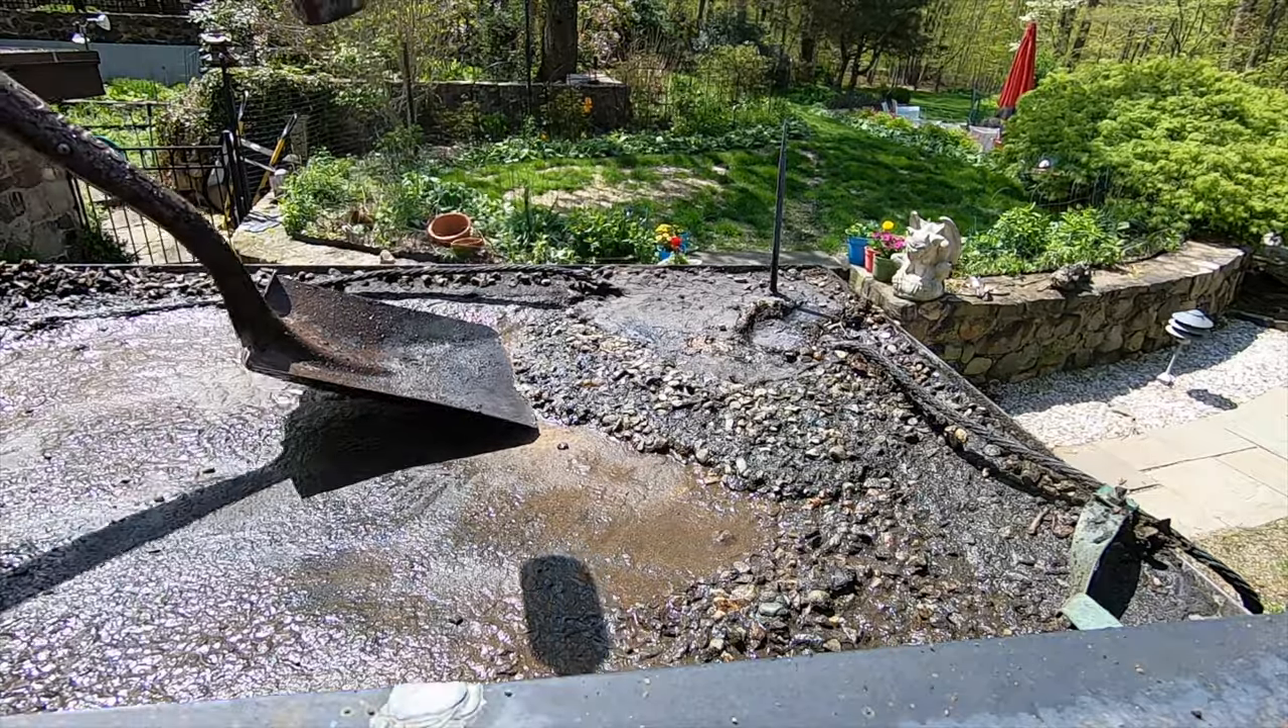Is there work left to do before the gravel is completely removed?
Yes.